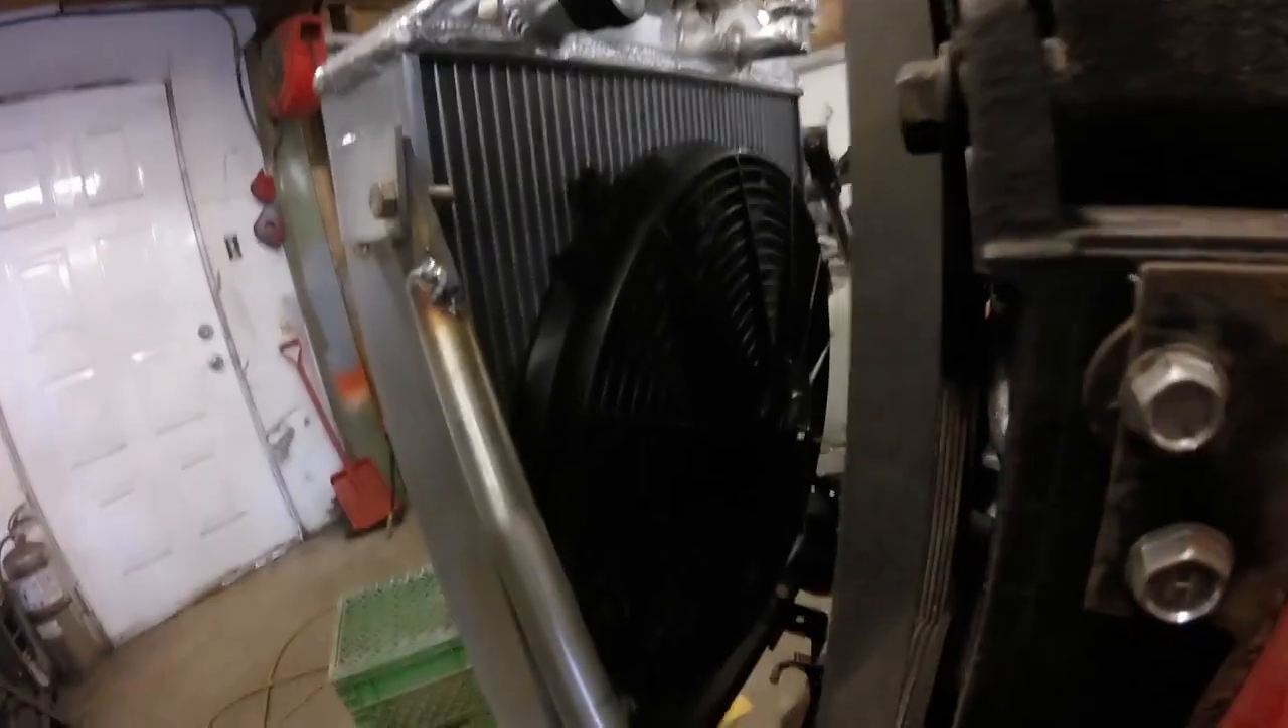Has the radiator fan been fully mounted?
Yes.